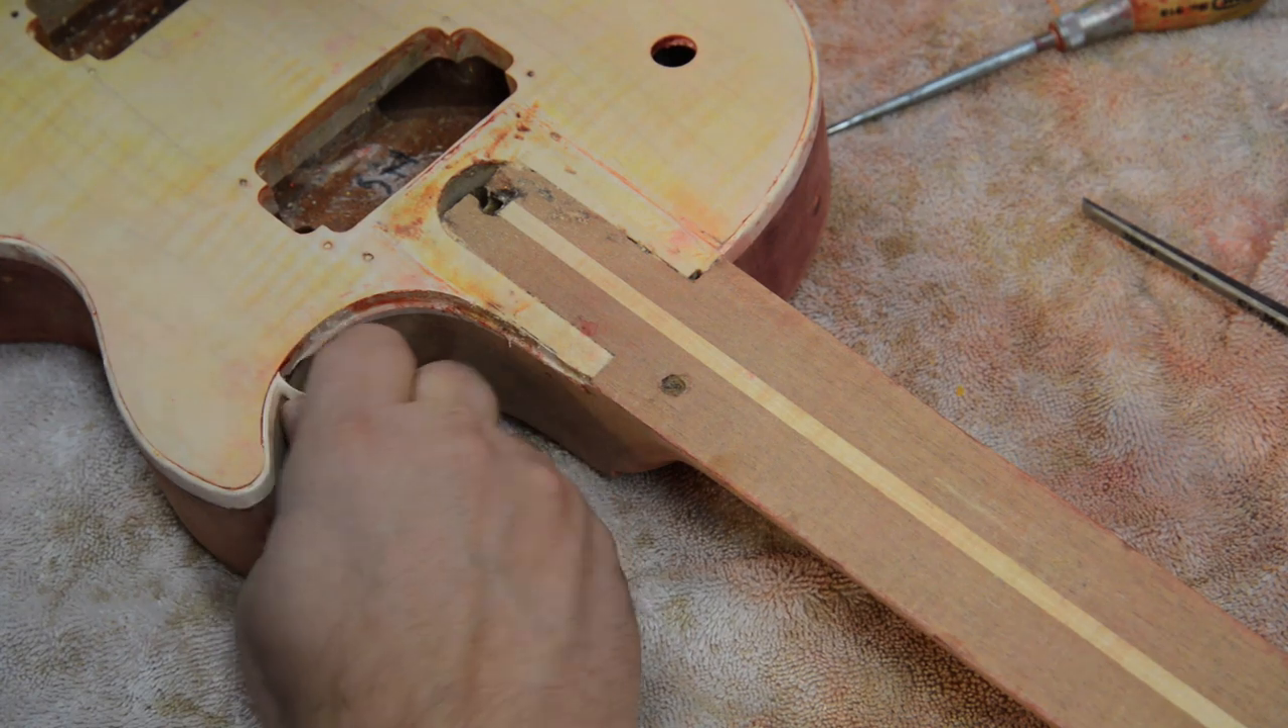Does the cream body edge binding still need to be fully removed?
Yes.